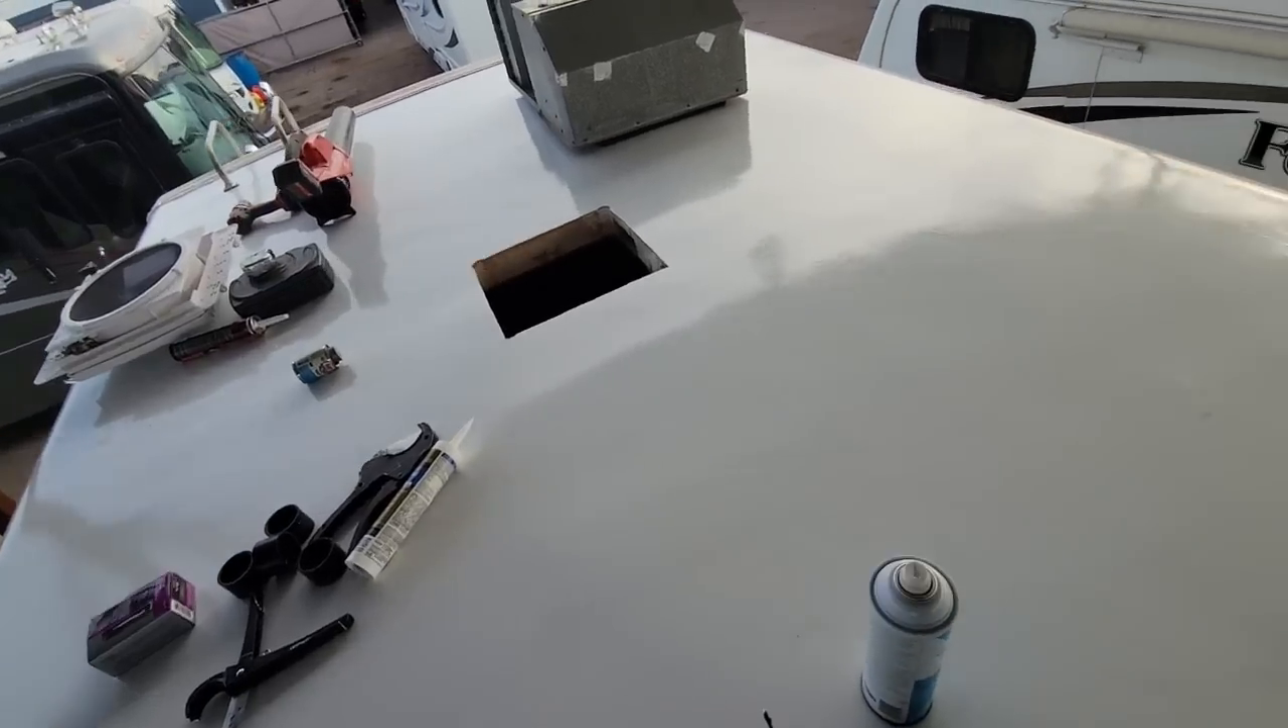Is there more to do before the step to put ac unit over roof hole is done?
Yes.